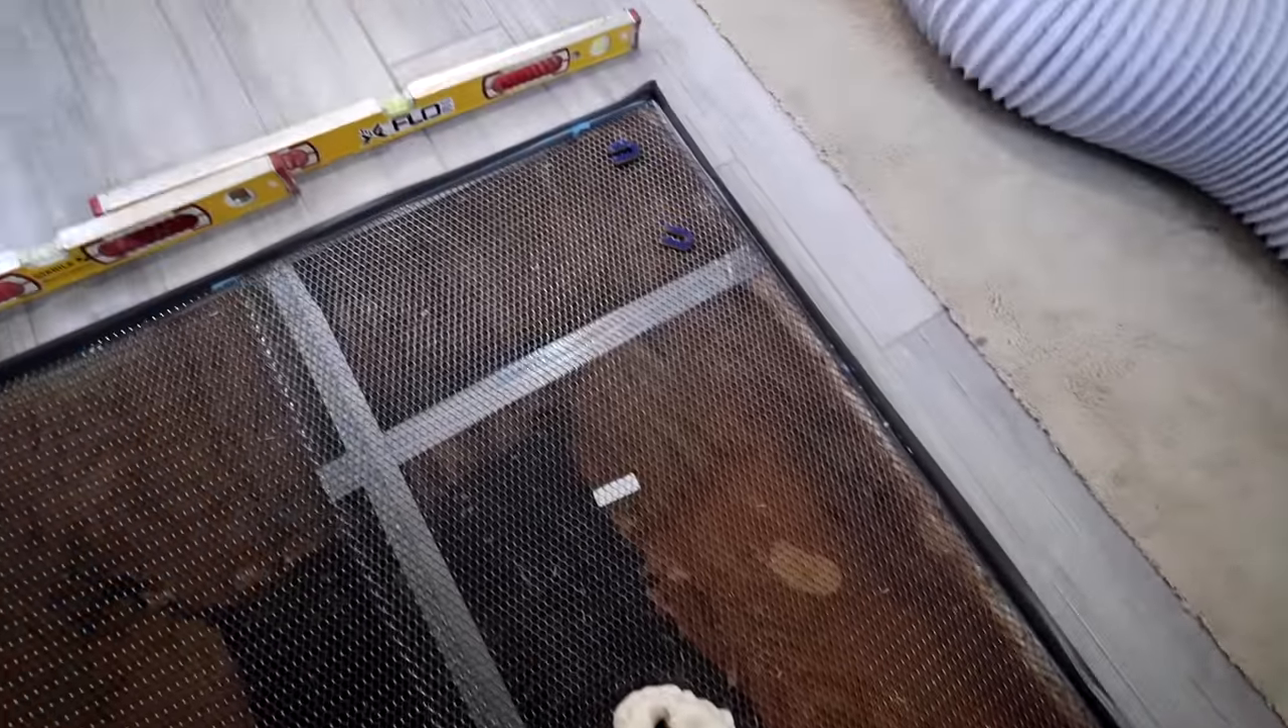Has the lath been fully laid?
Yes.